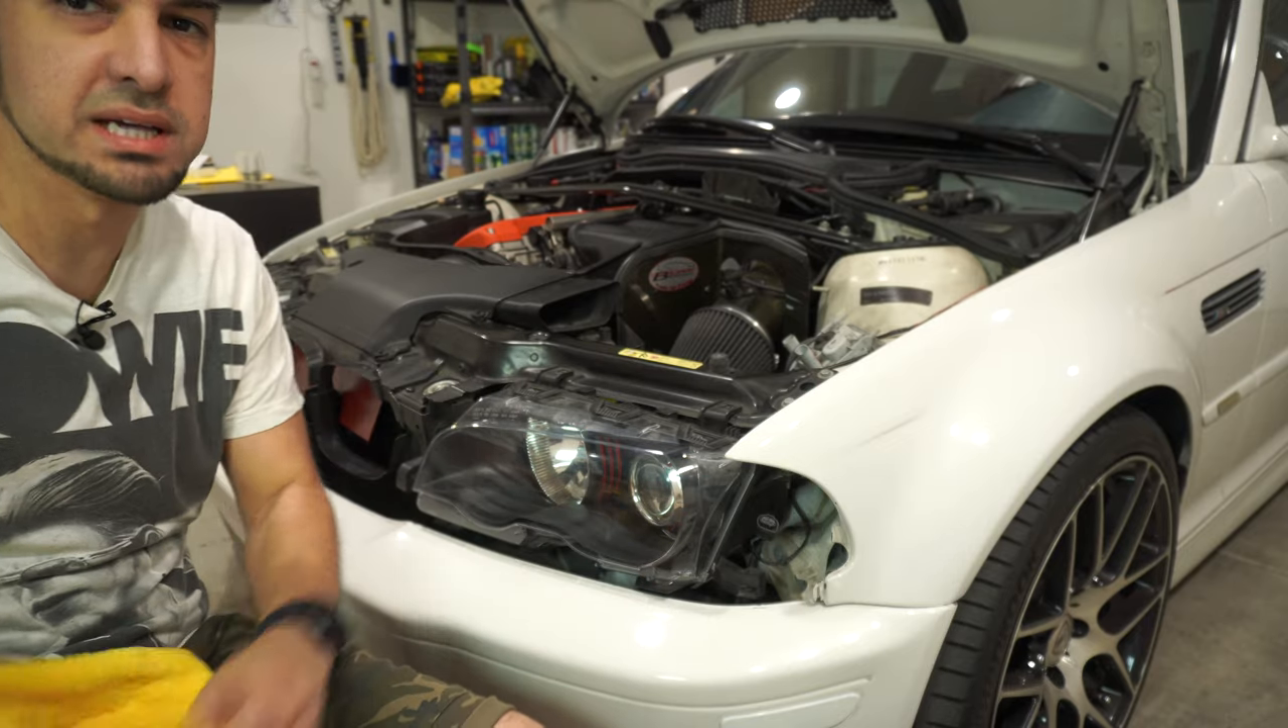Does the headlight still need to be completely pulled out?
Yes.